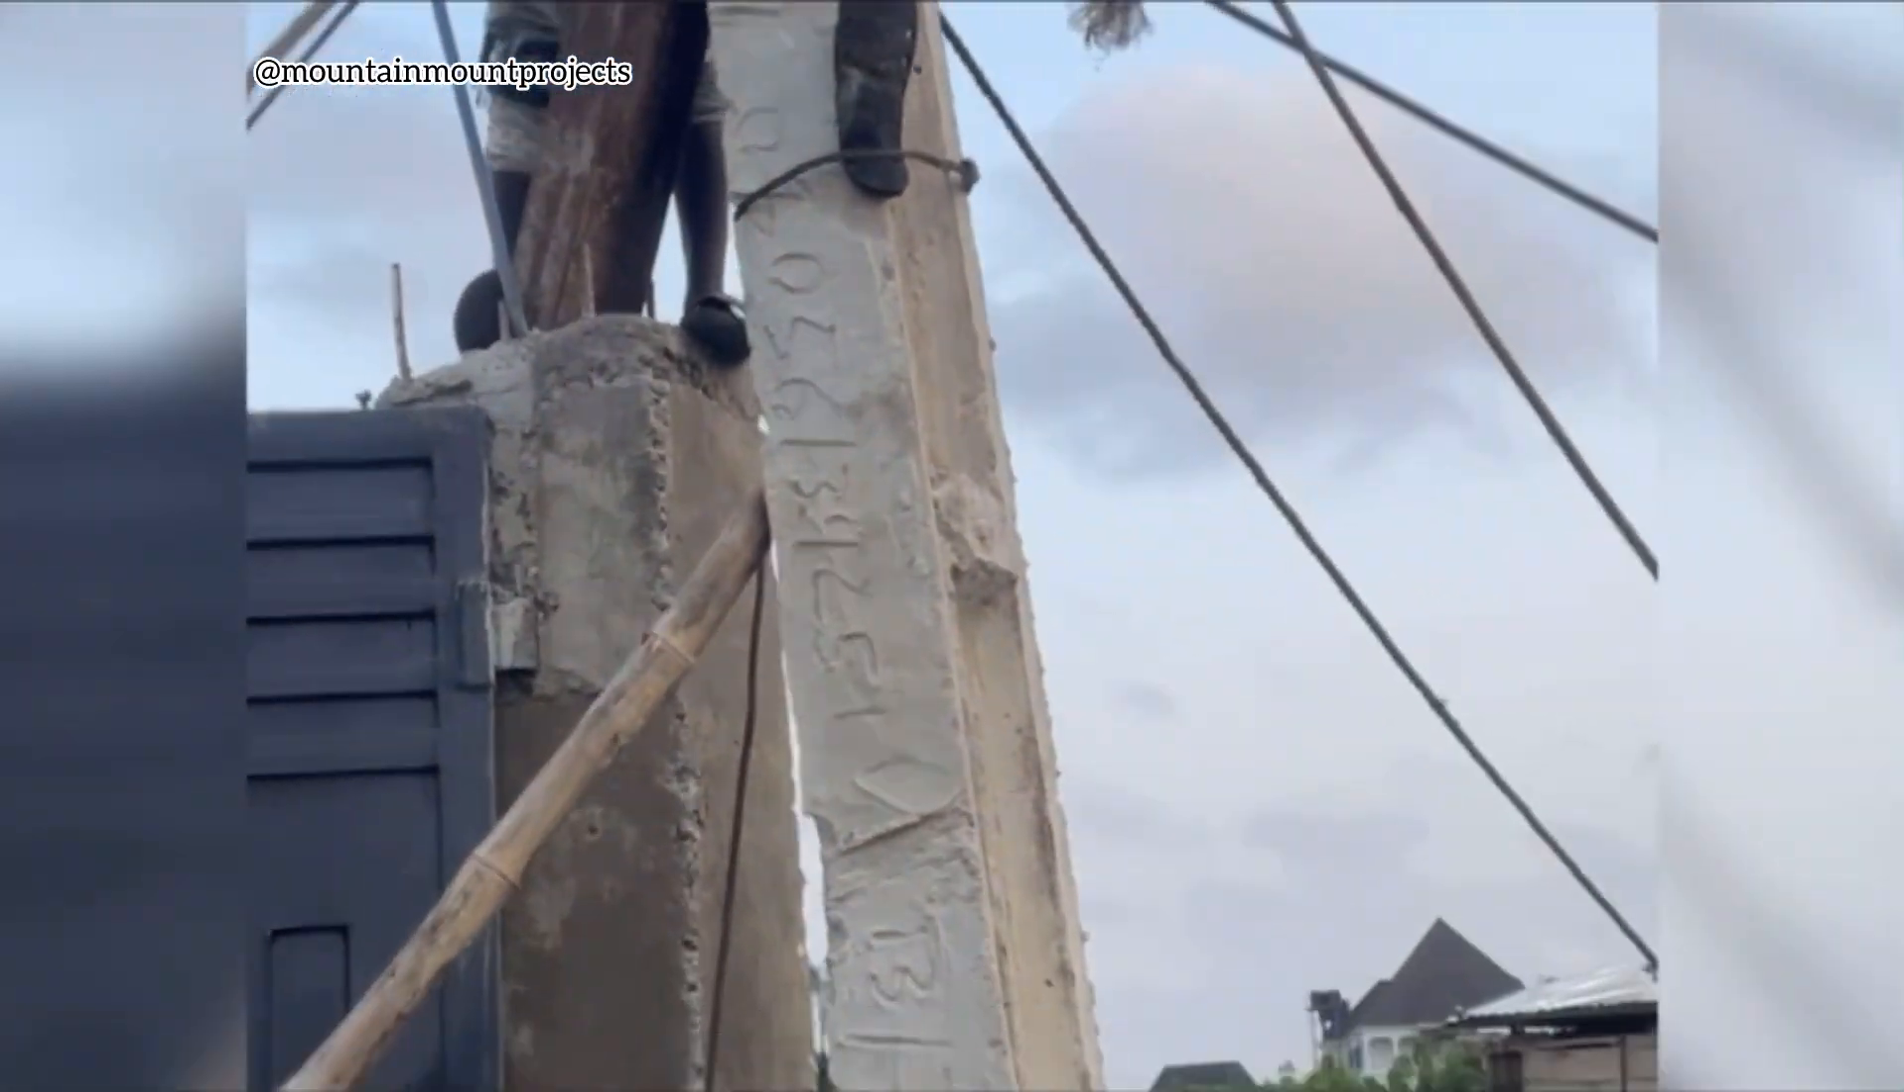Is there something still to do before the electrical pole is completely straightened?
Yes.